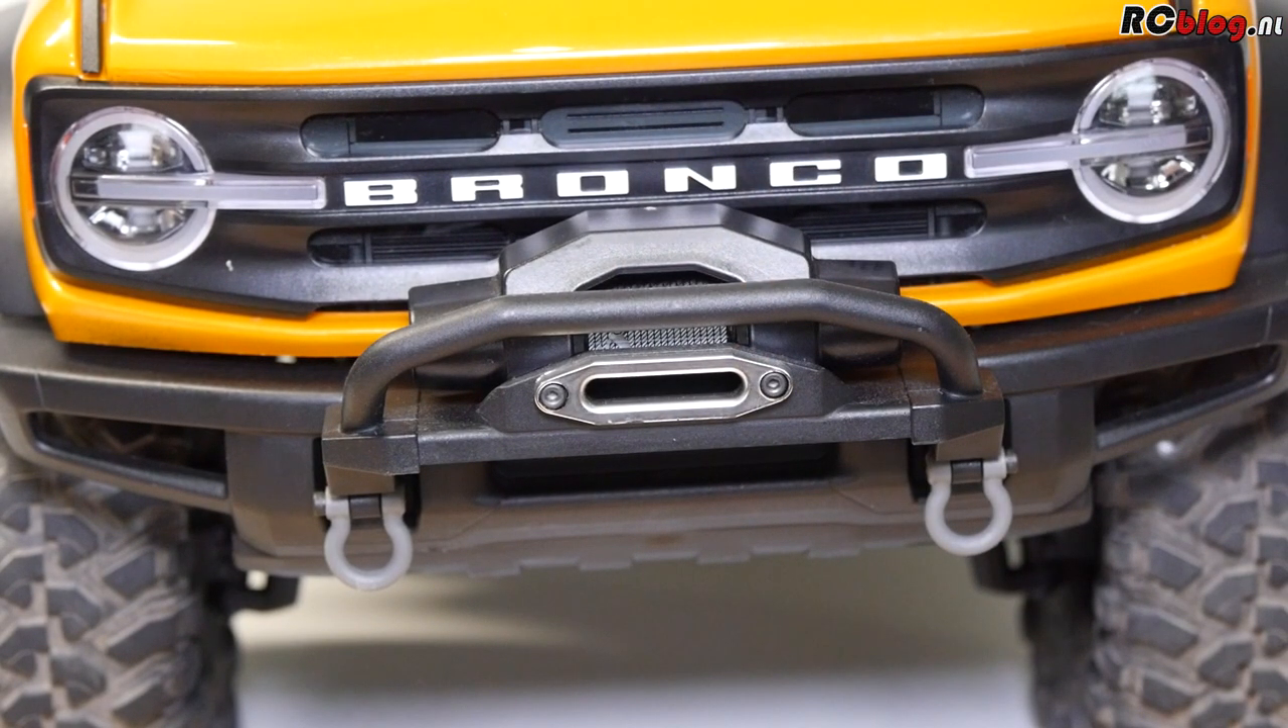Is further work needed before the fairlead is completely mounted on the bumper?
No.